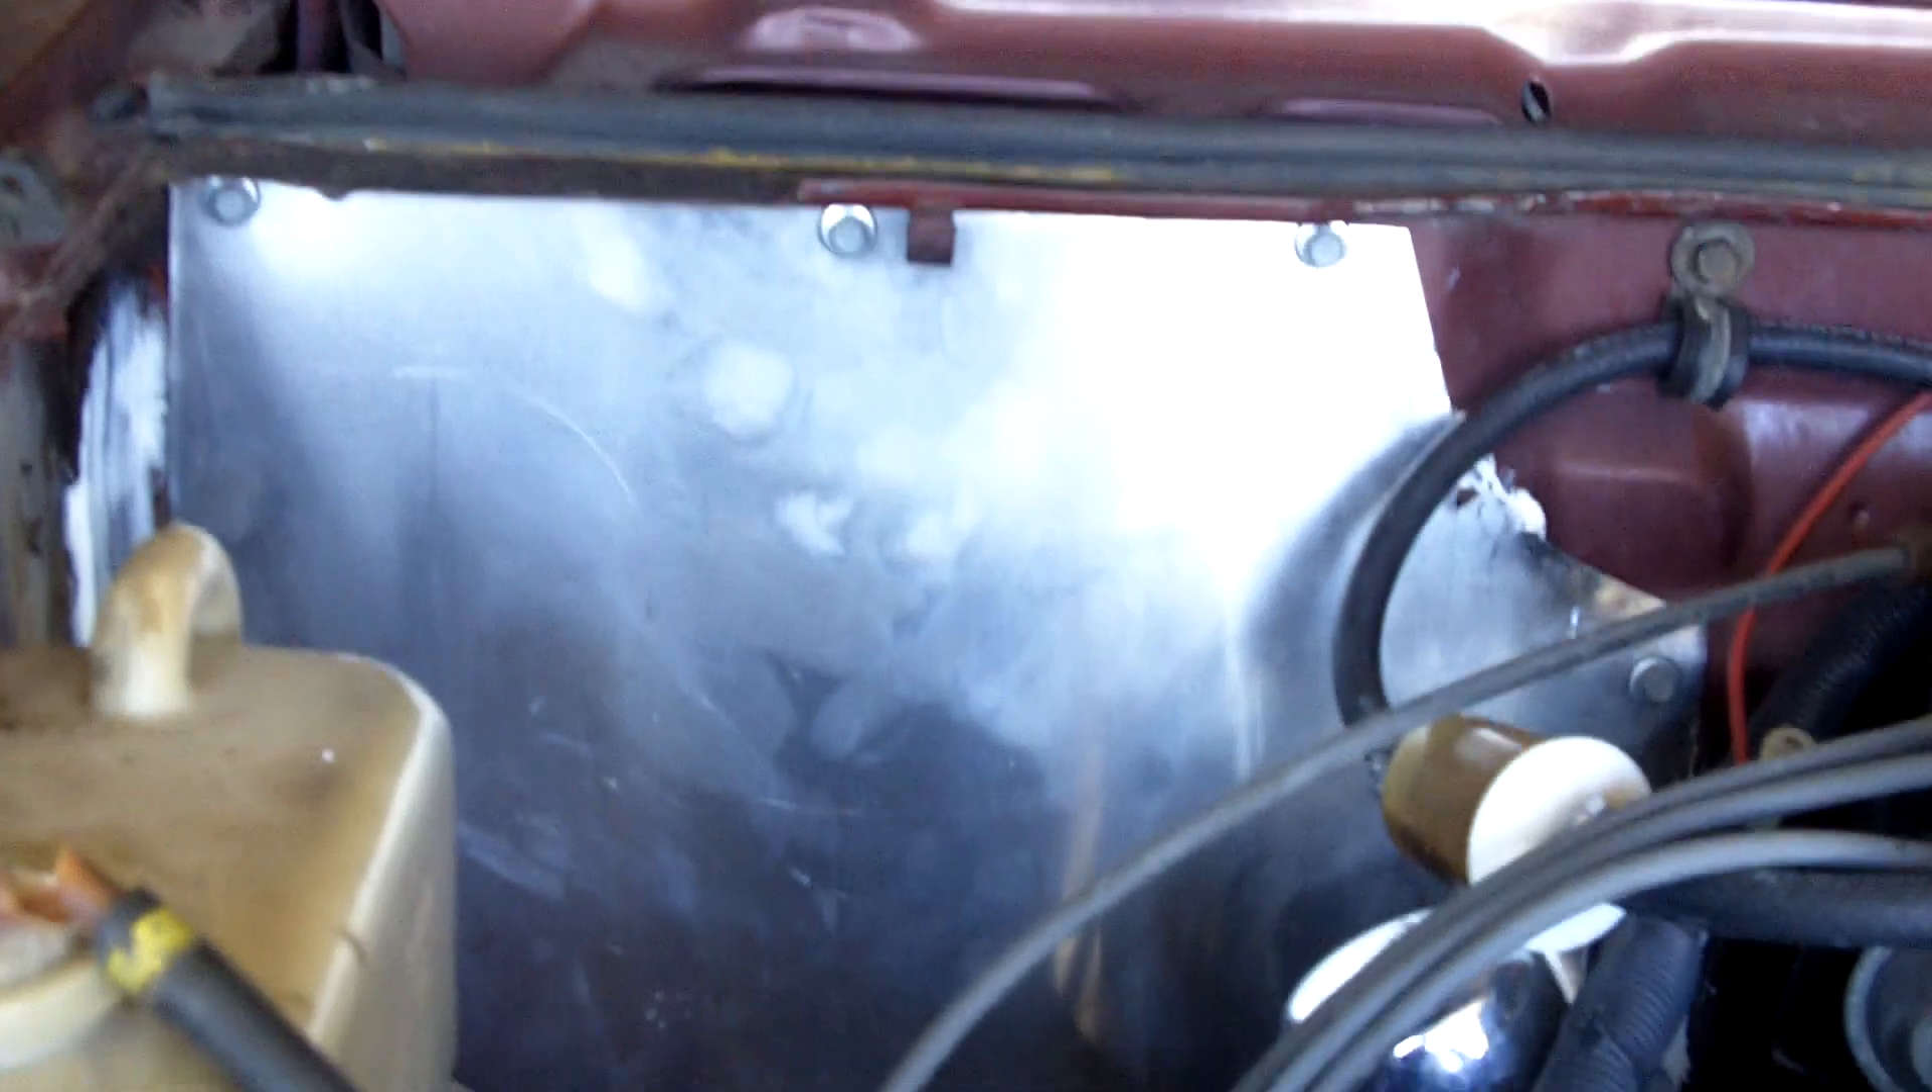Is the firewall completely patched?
Yes.